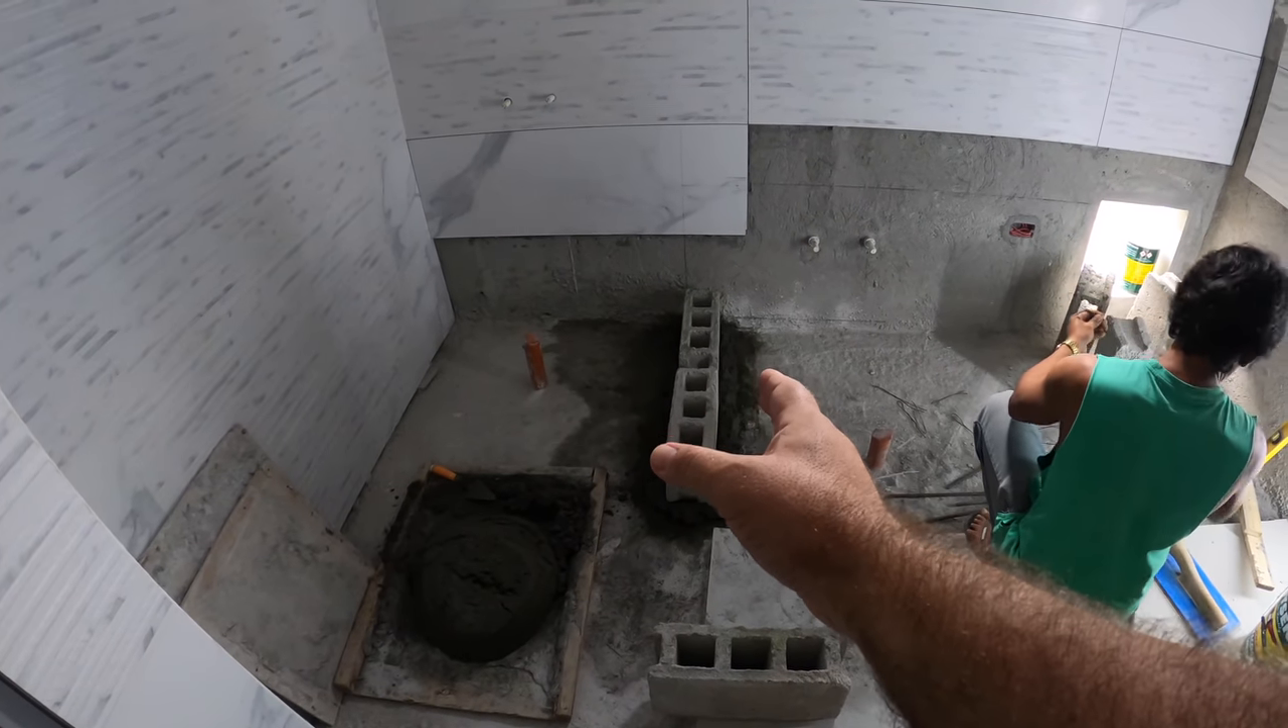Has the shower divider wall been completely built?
No.